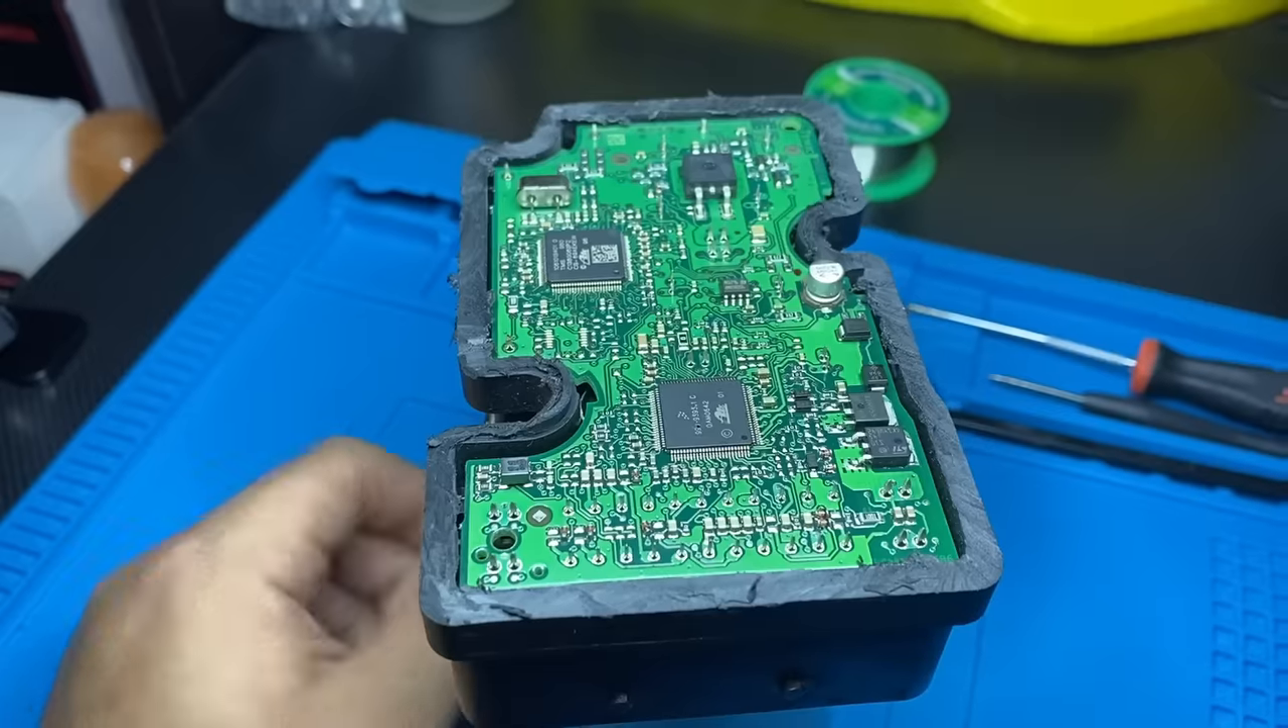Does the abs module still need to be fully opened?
No.